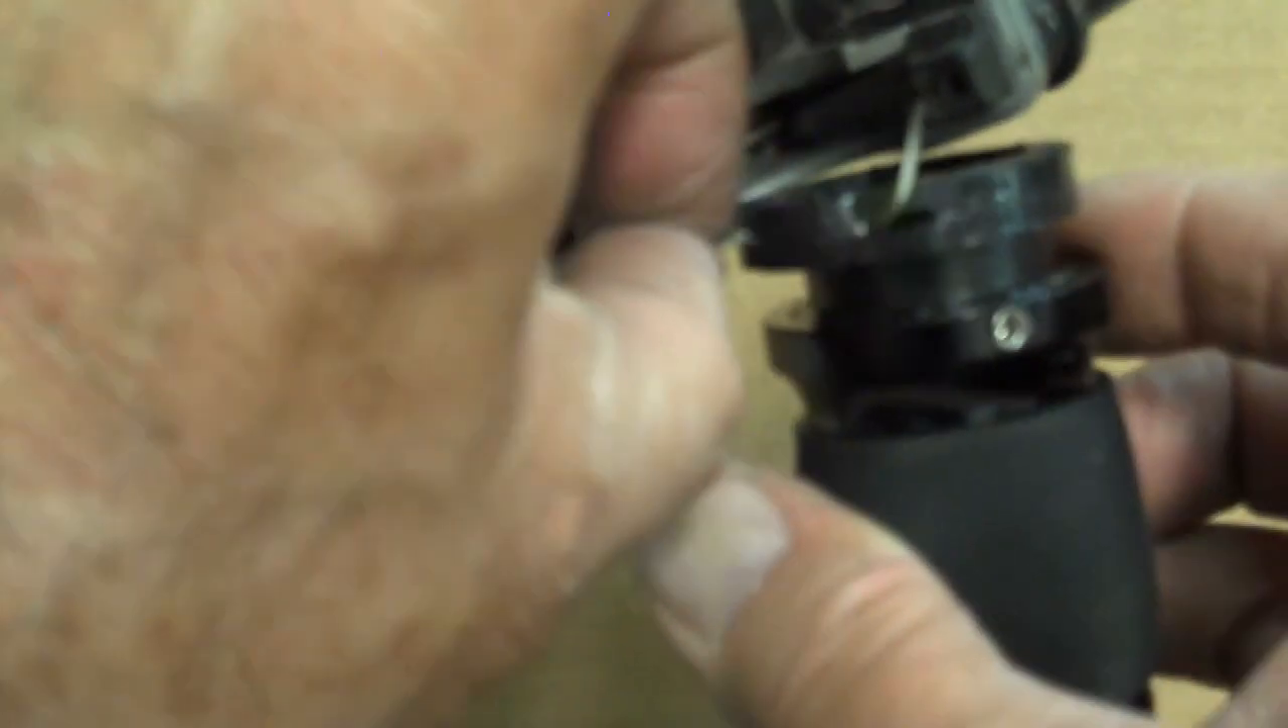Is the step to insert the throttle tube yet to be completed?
Yes.